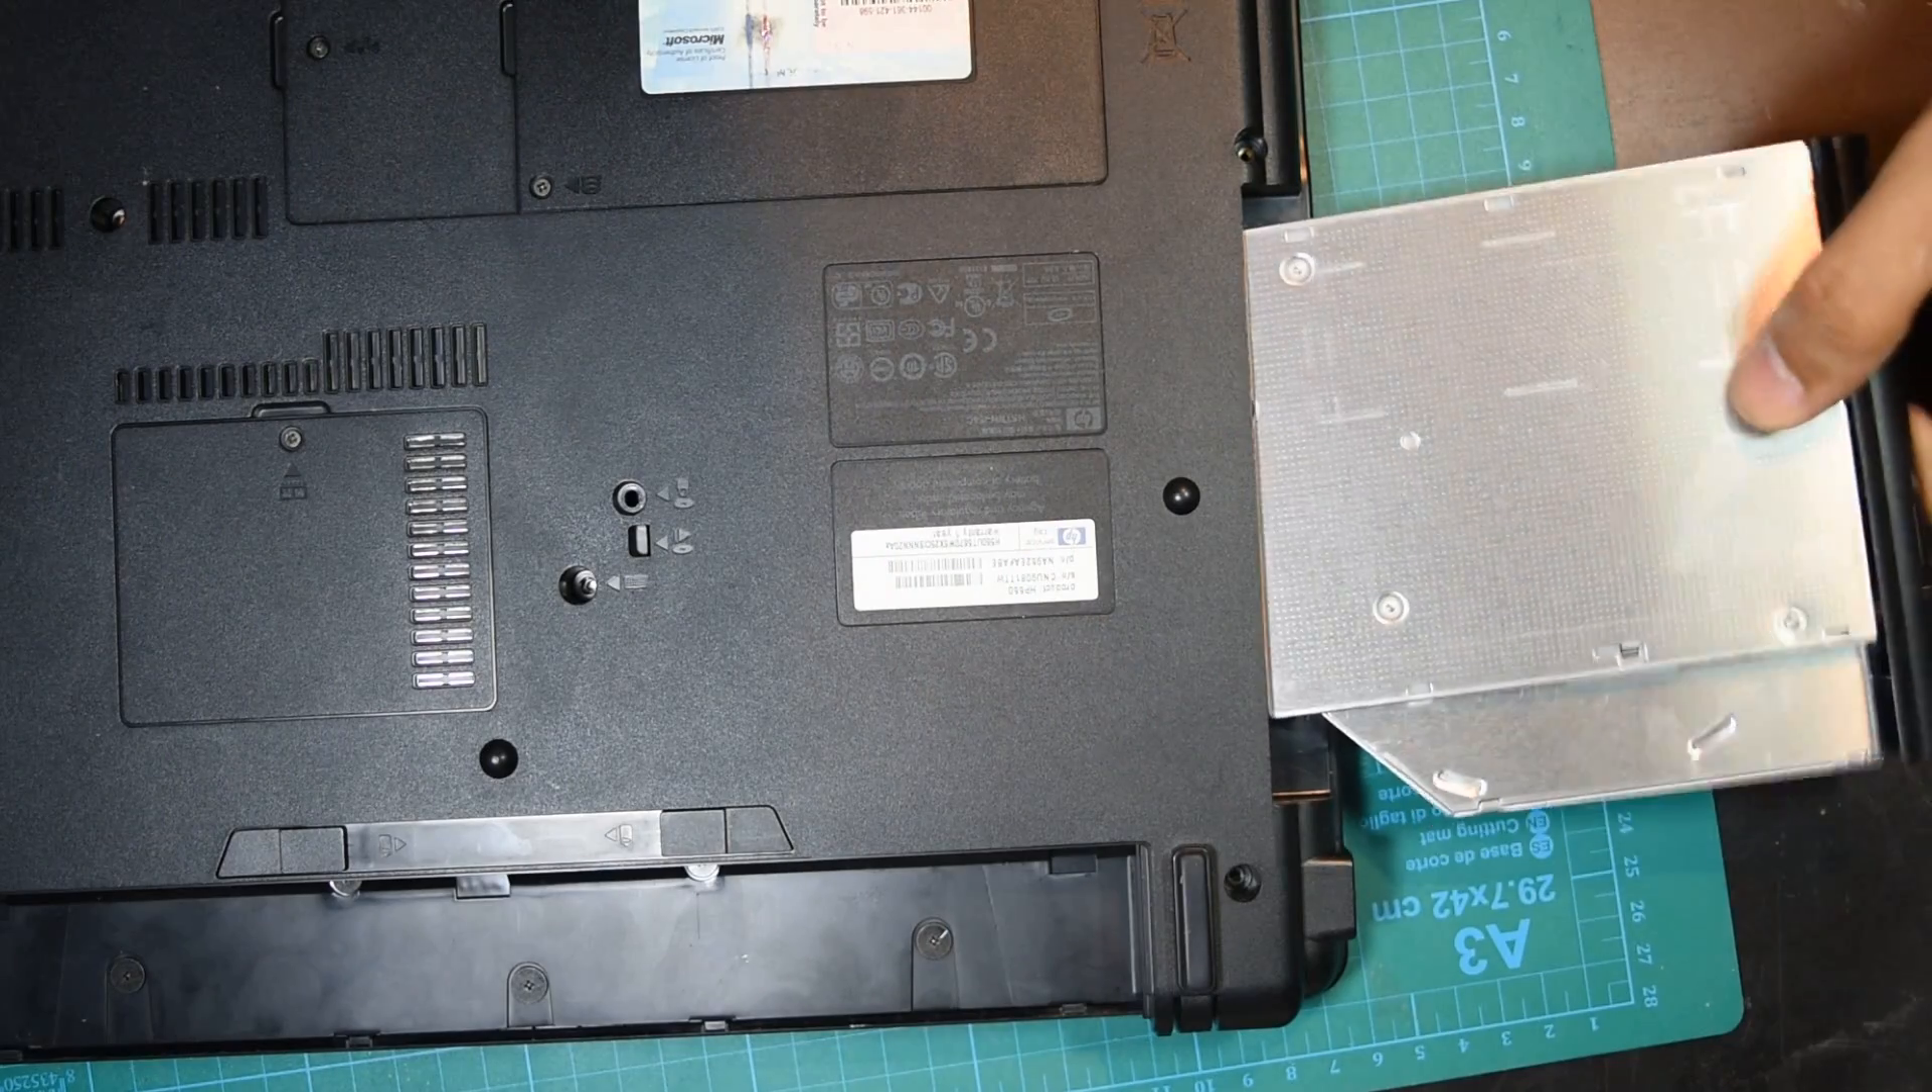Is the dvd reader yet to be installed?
Yes.